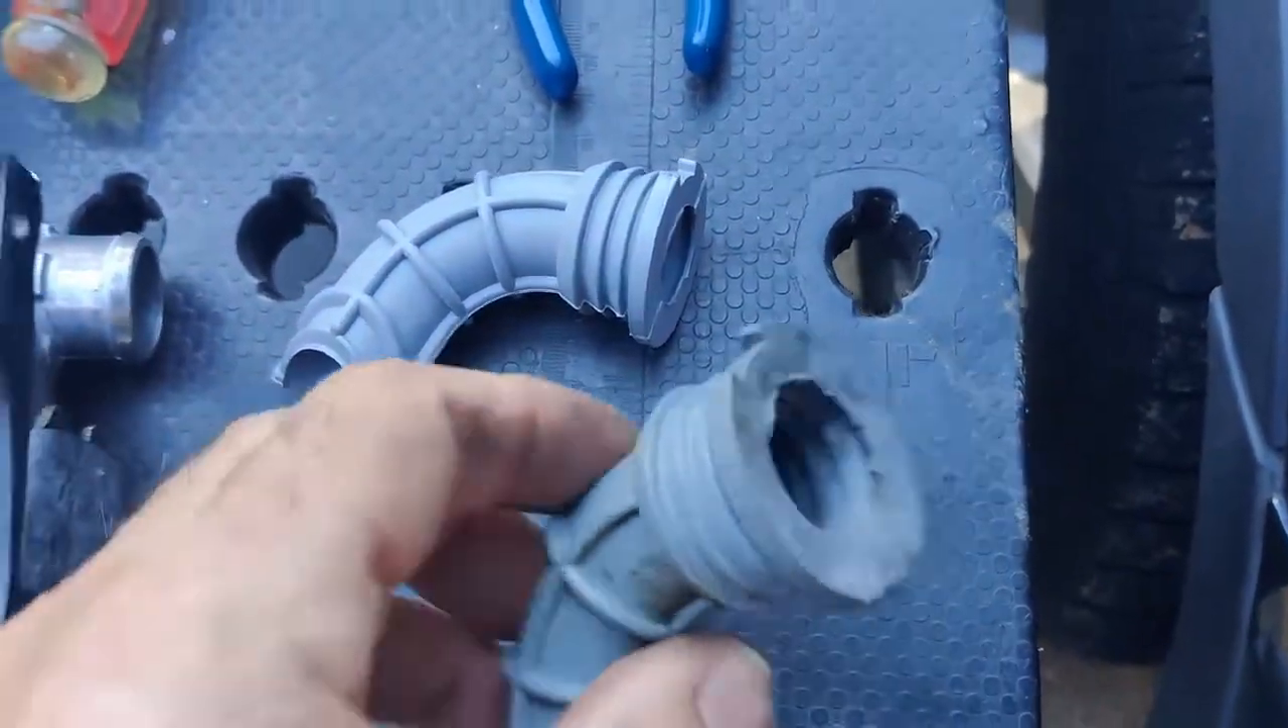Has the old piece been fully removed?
Yes.